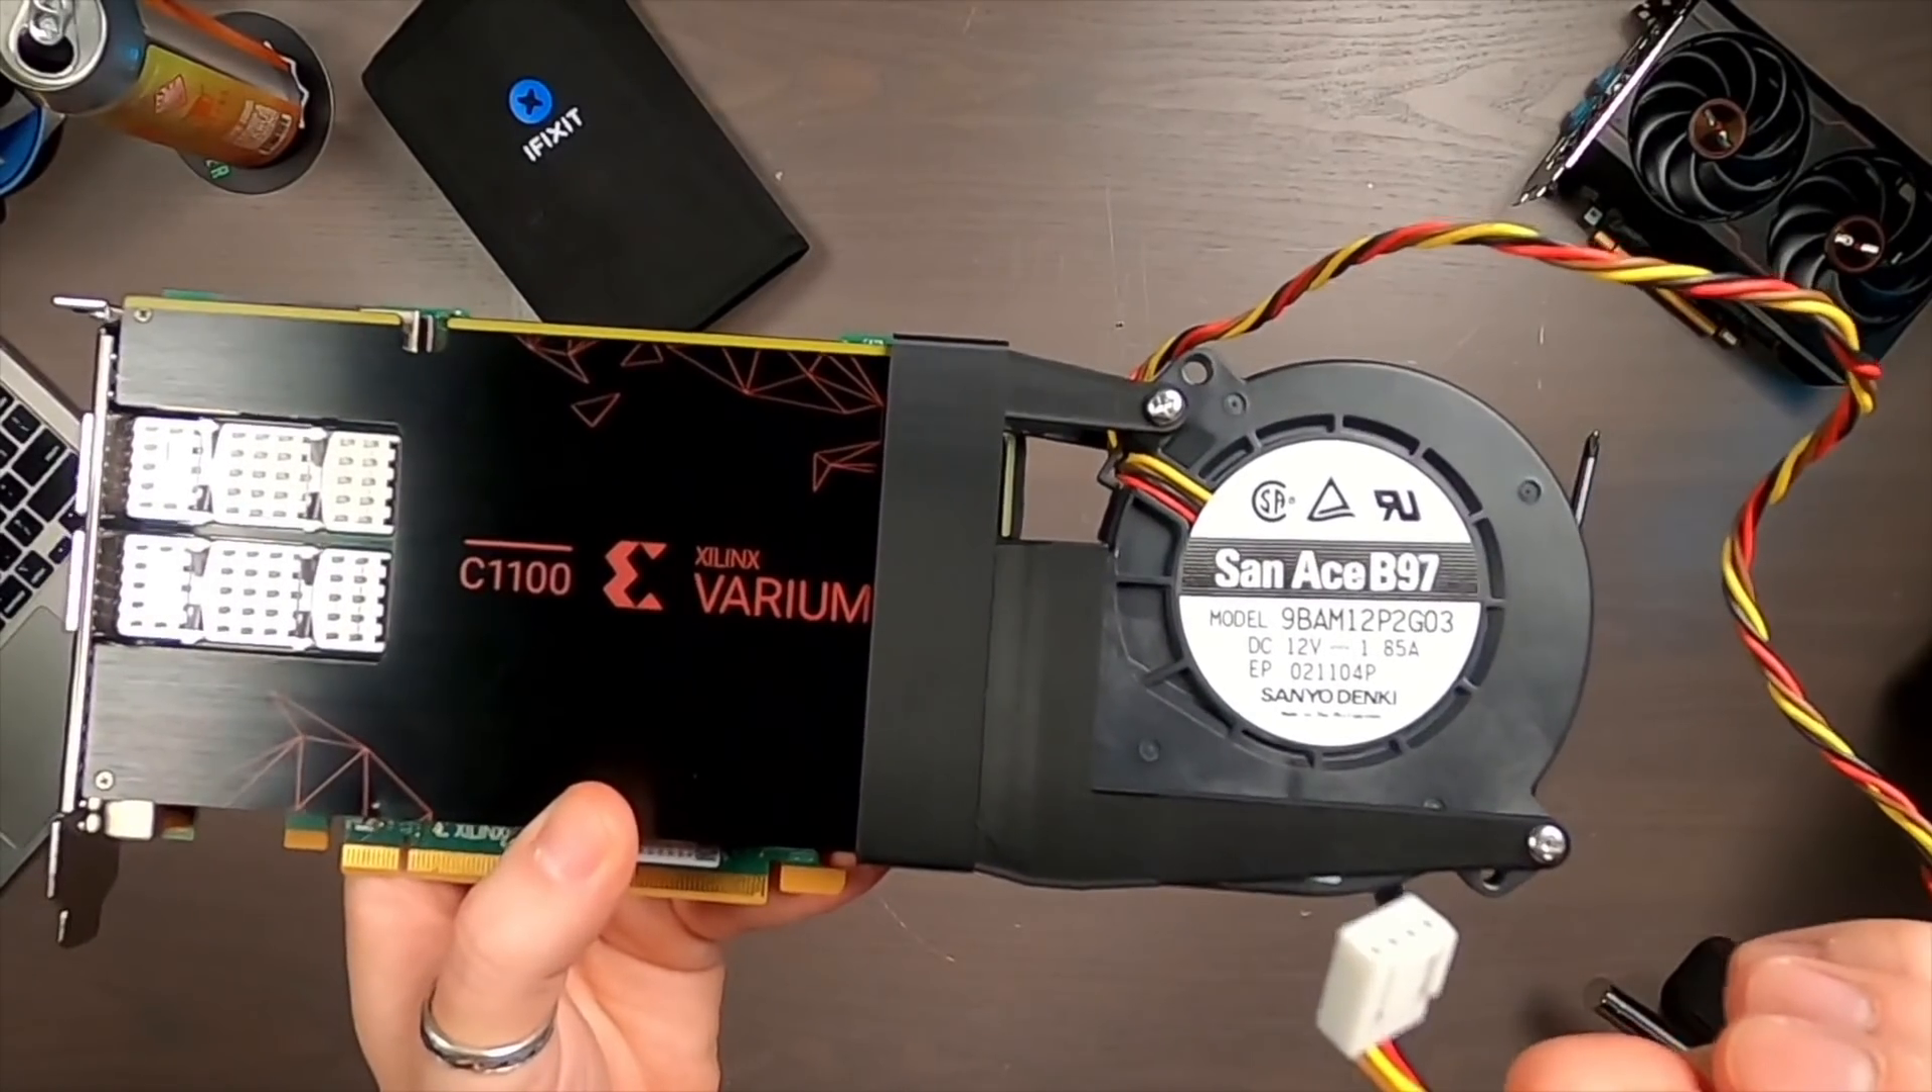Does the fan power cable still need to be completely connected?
Yes.